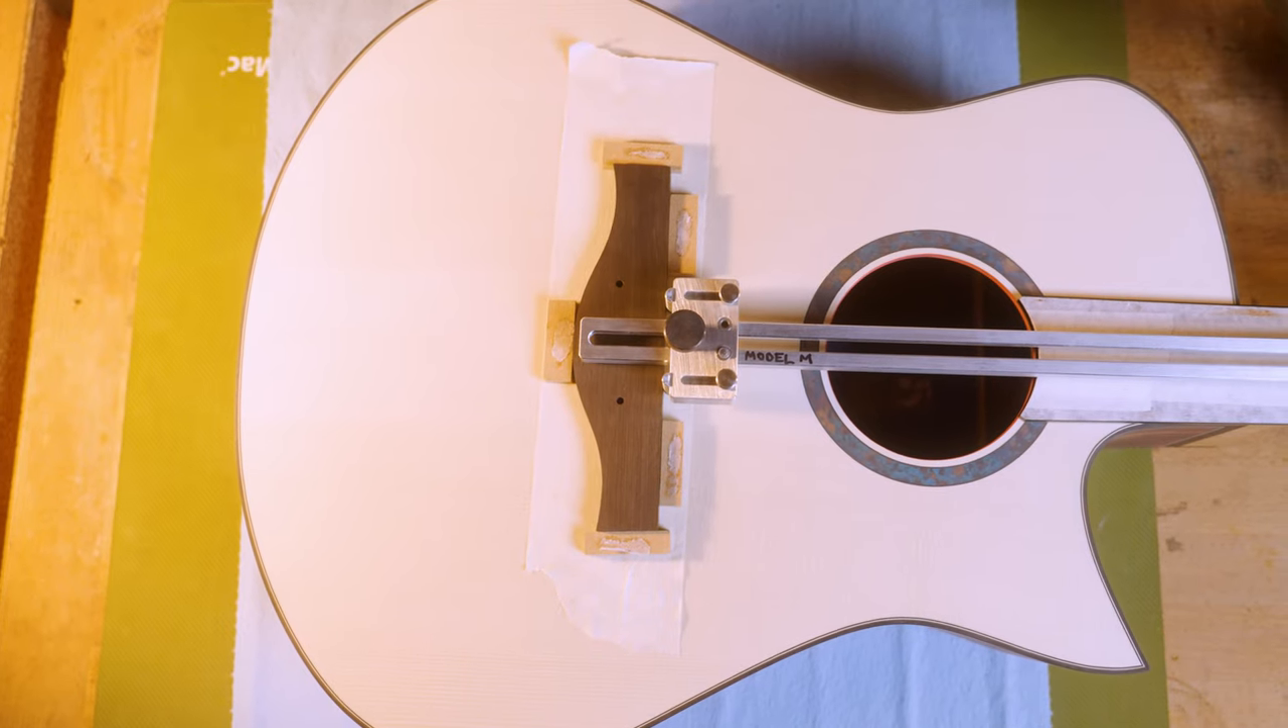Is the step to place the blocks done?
Yes.